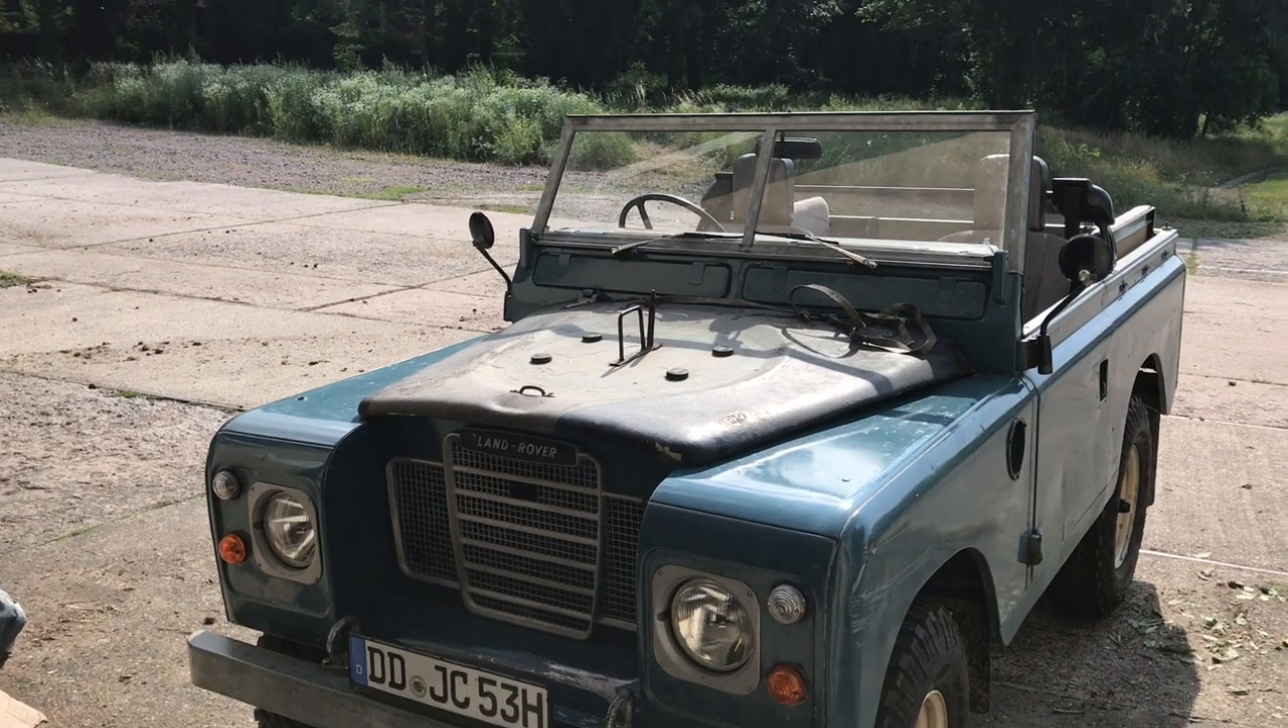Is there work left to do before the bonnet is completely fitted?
No.